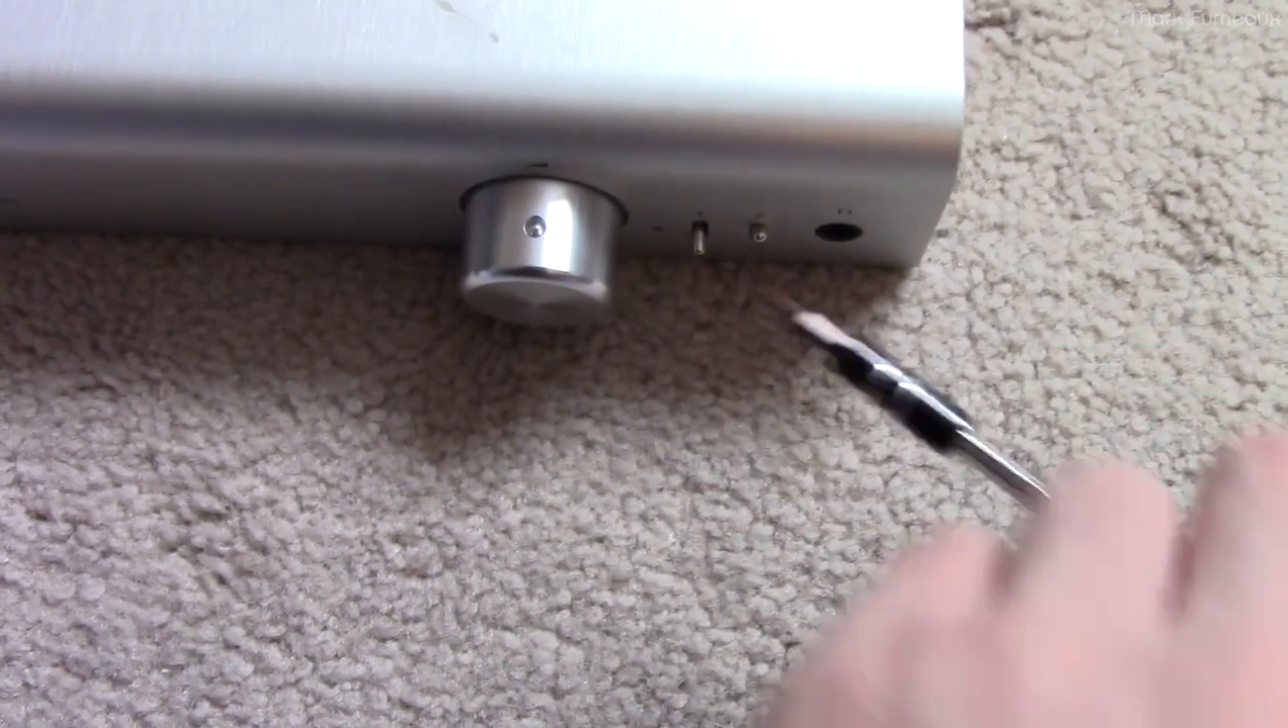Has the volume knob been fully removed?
No.